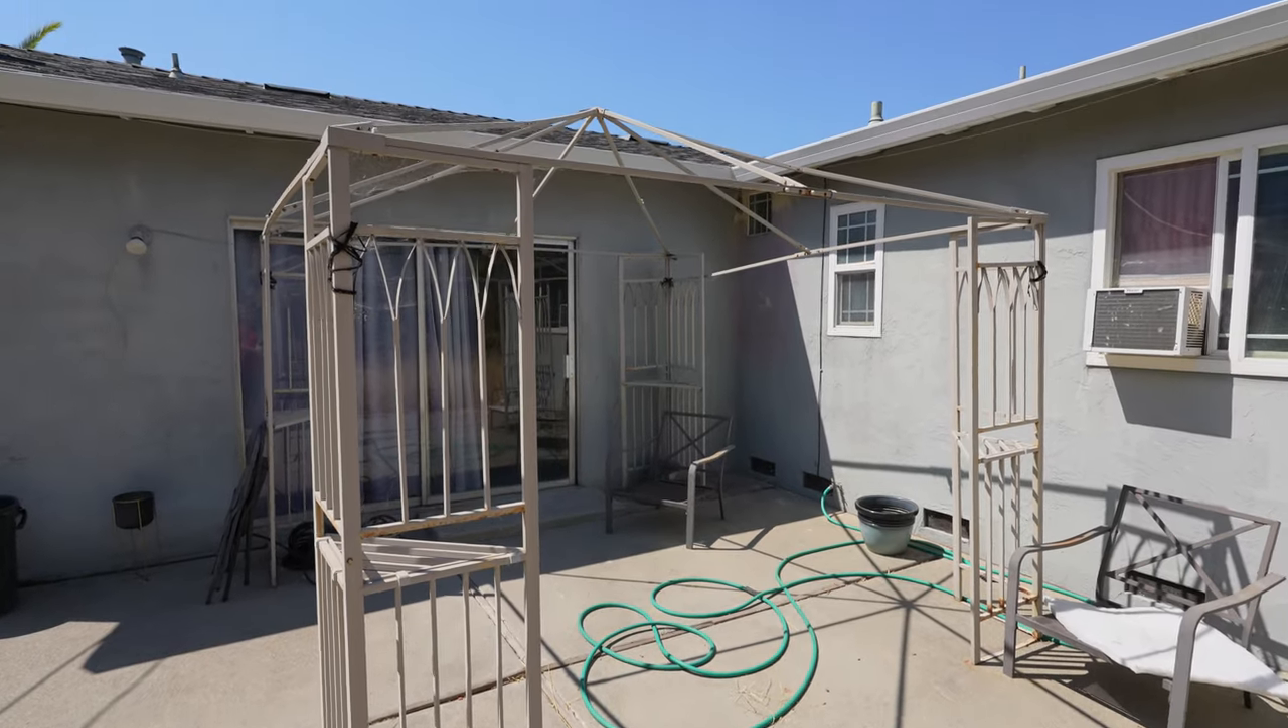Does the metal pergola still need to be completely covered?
Yes.